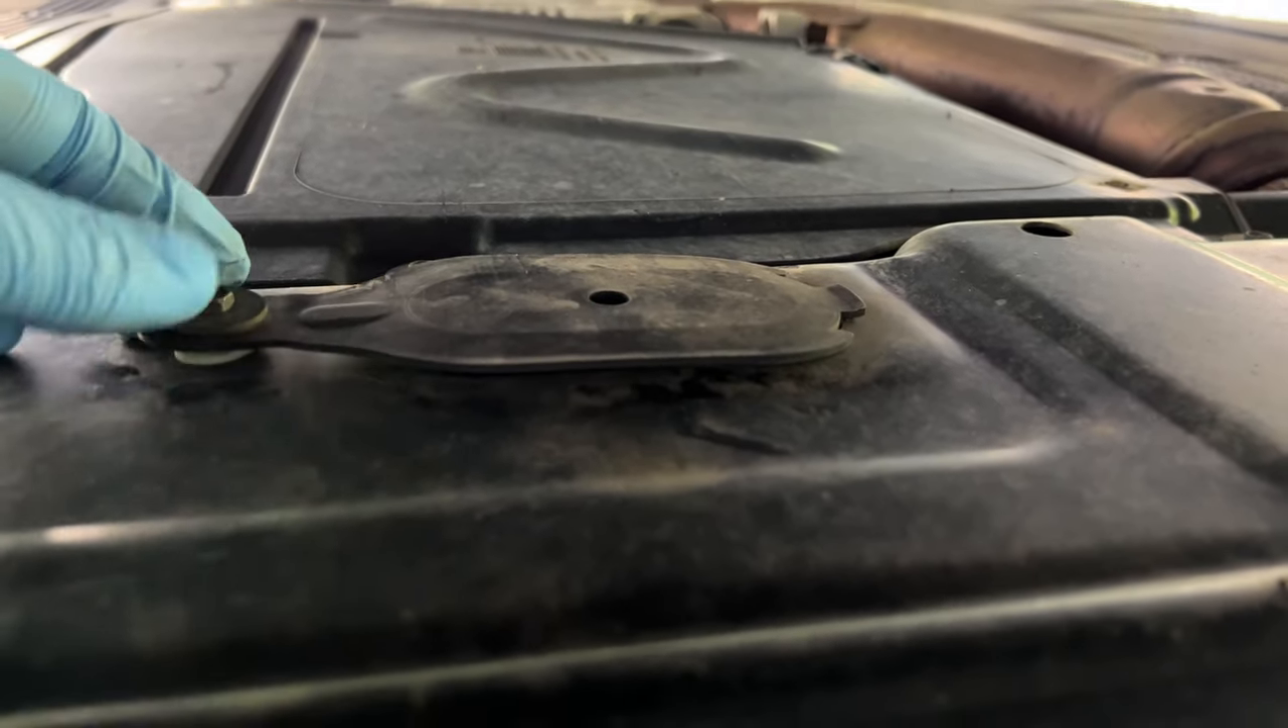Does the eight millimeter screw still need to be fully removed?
Yes.